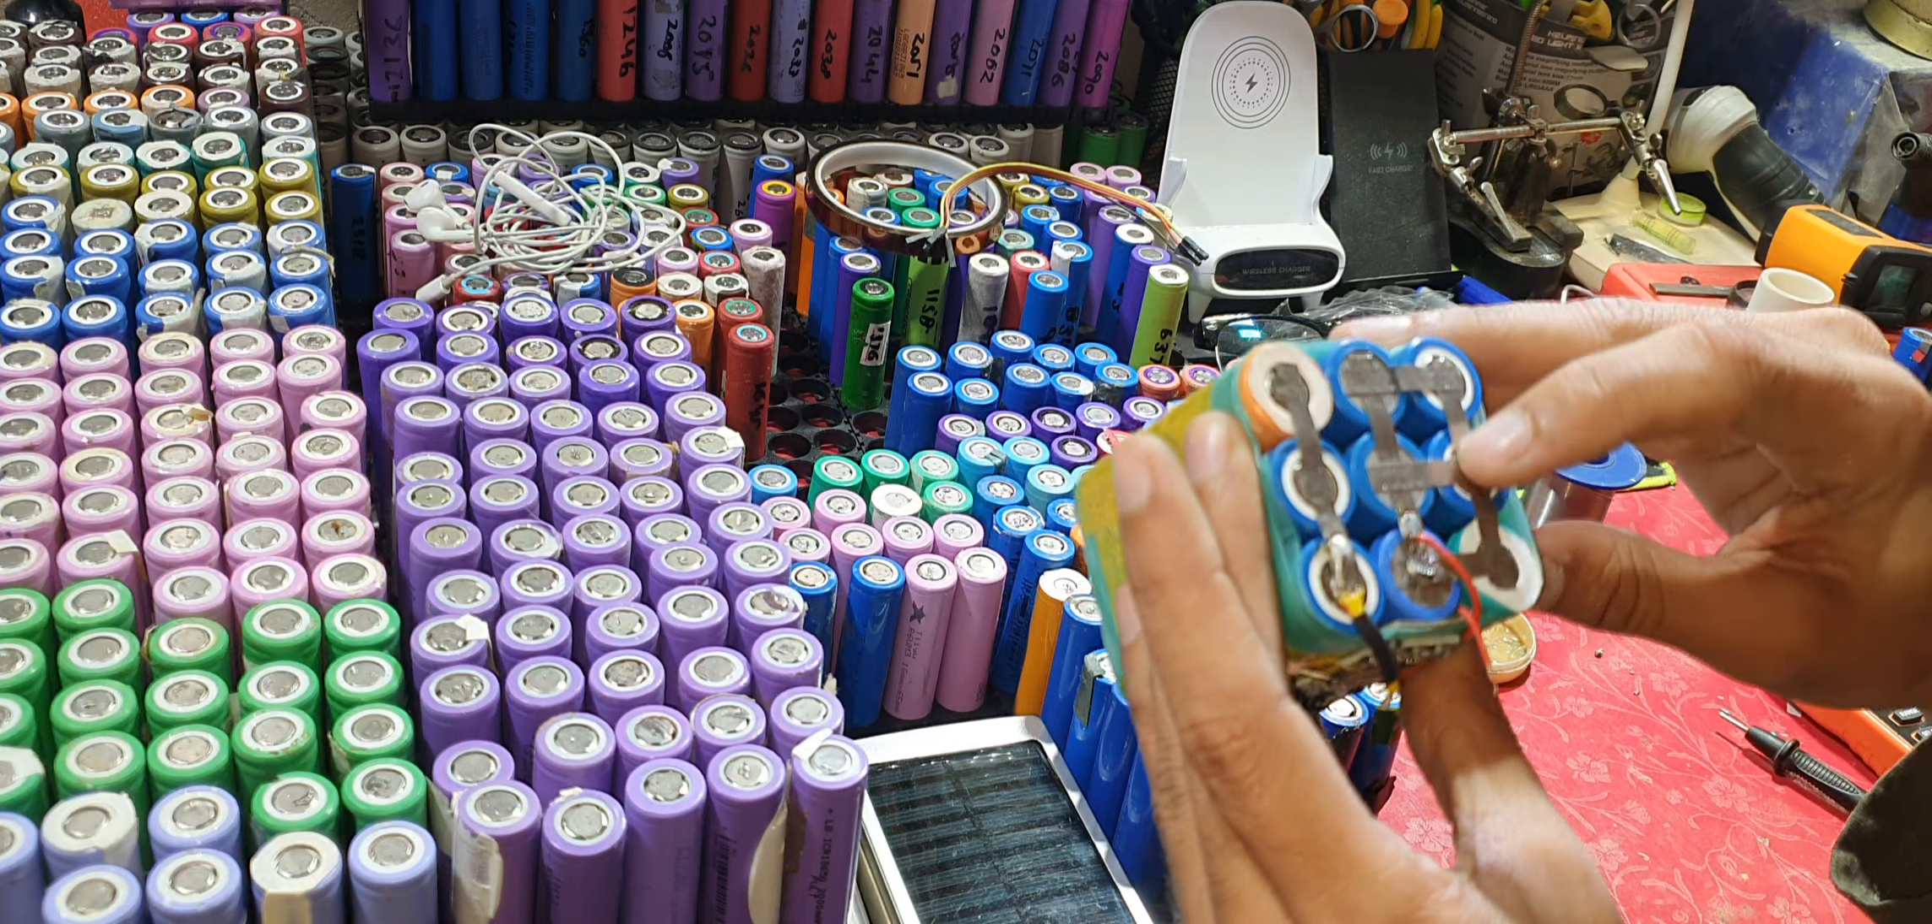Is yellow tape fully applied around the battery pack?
No.